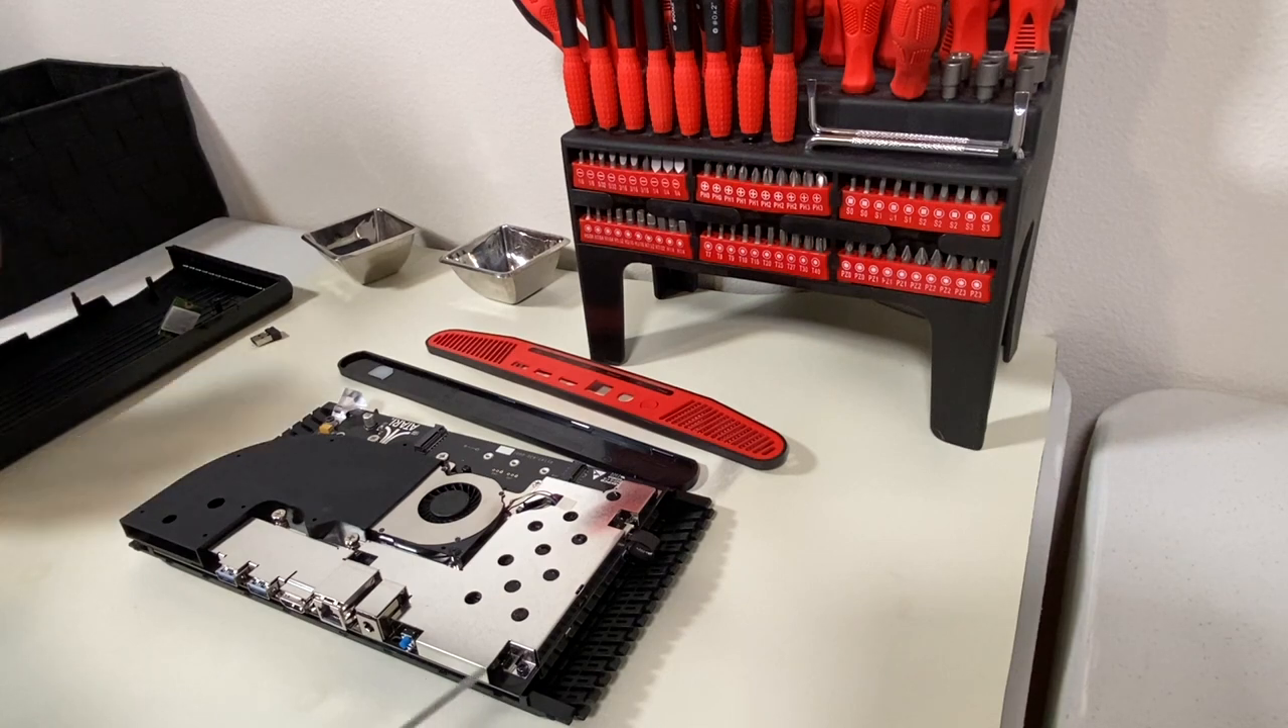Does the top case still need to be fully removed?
No.